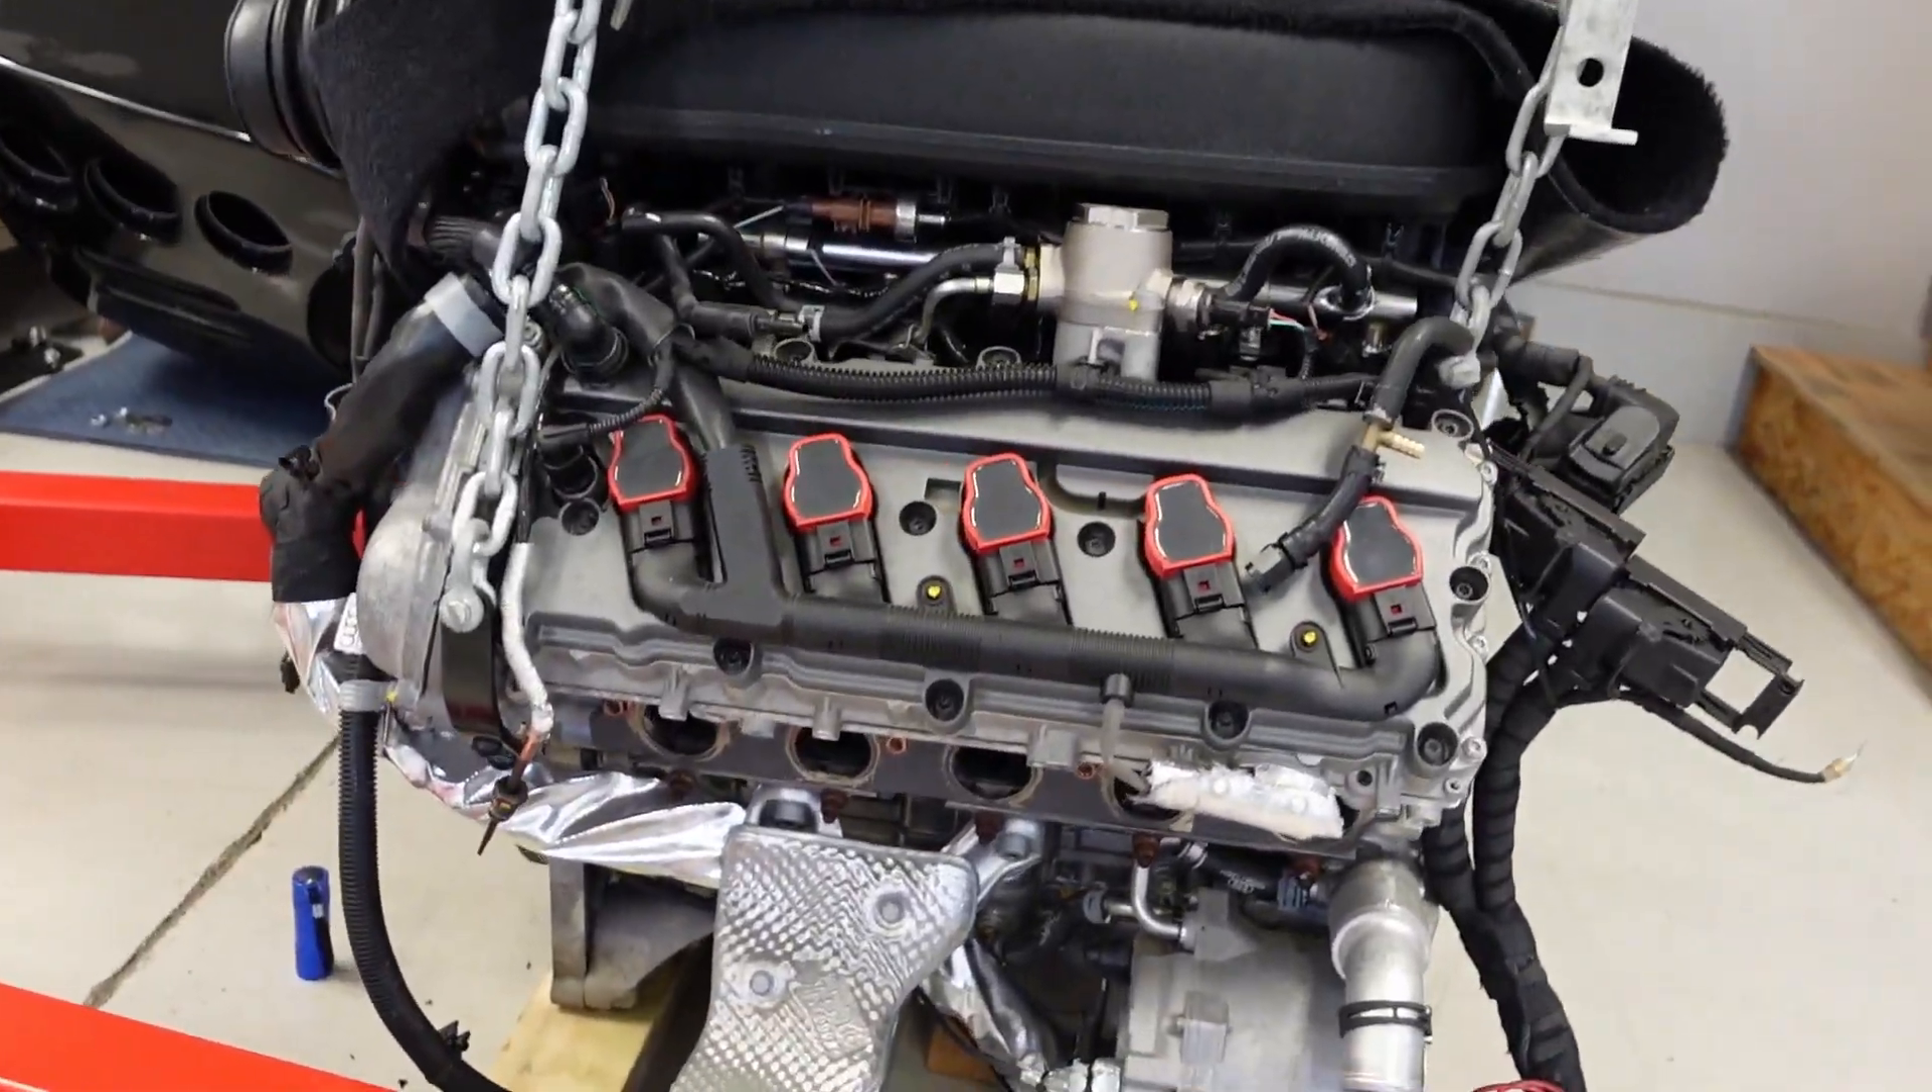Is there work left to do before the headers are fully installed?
Yes.